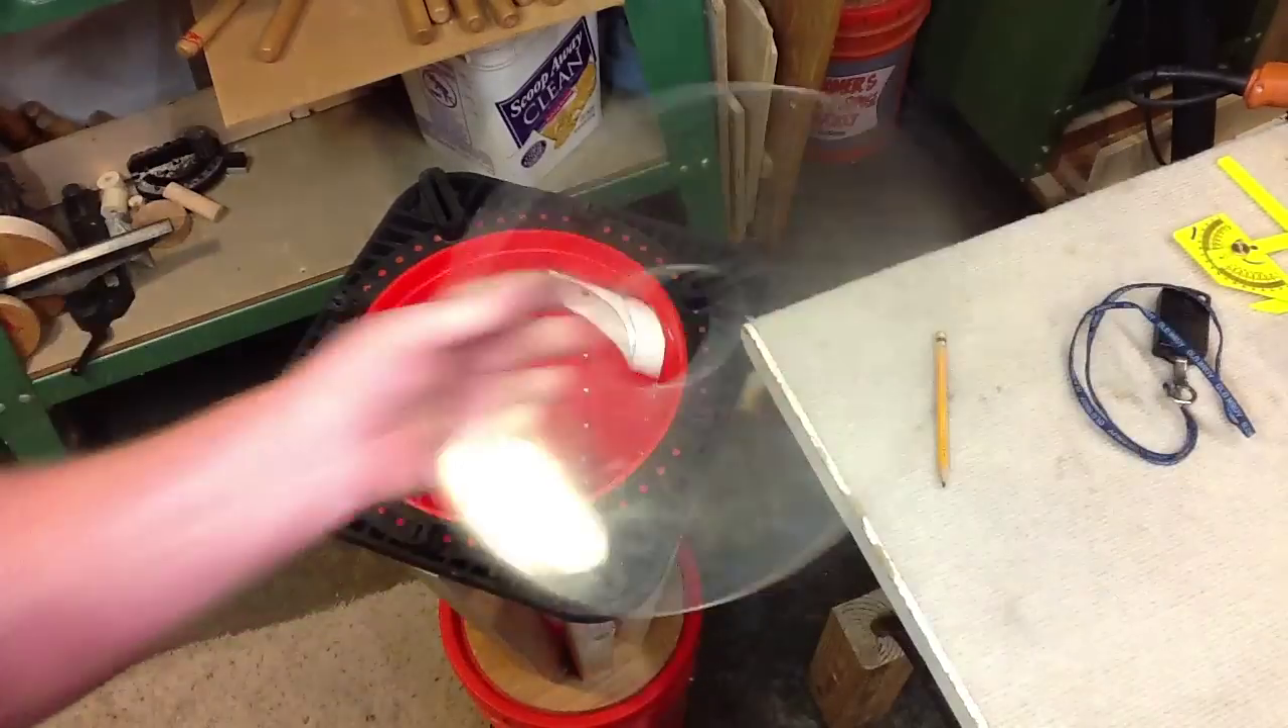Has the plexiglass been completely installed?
No.